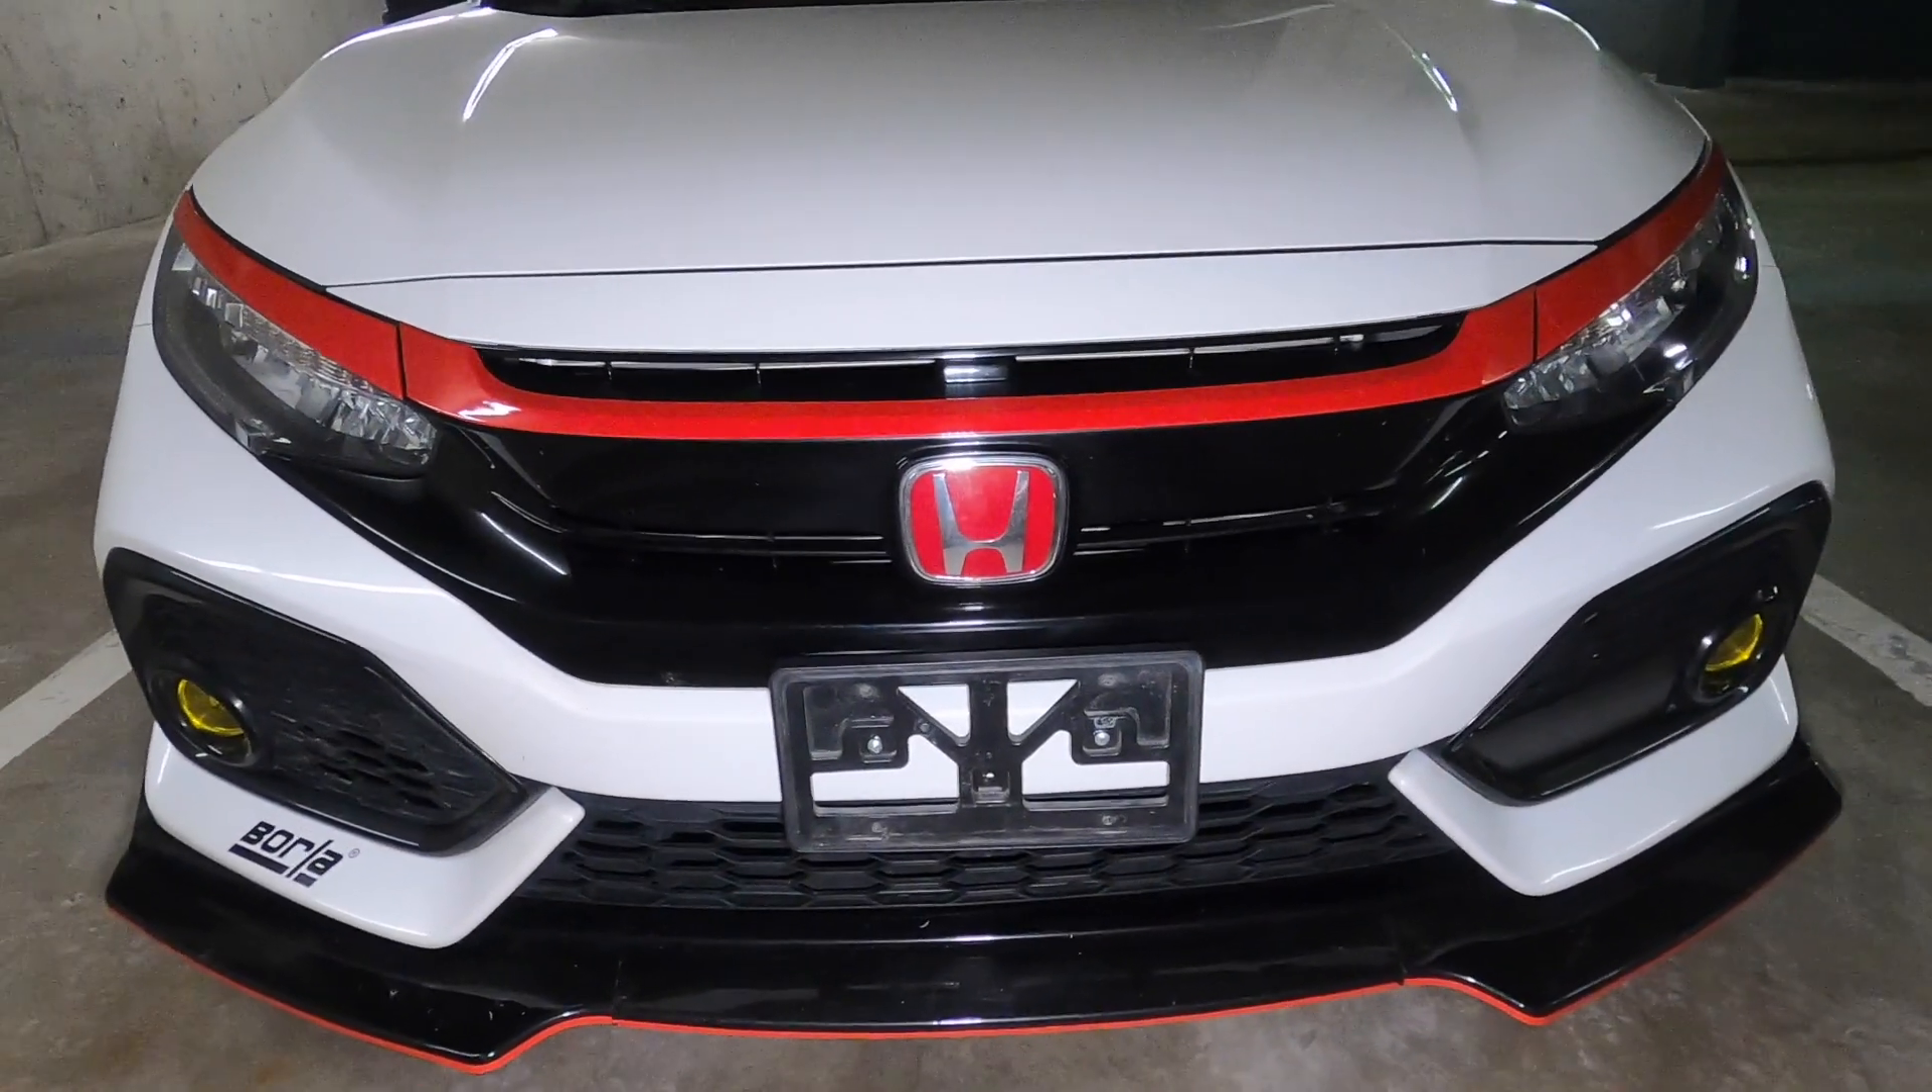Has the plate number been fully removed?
Yes.